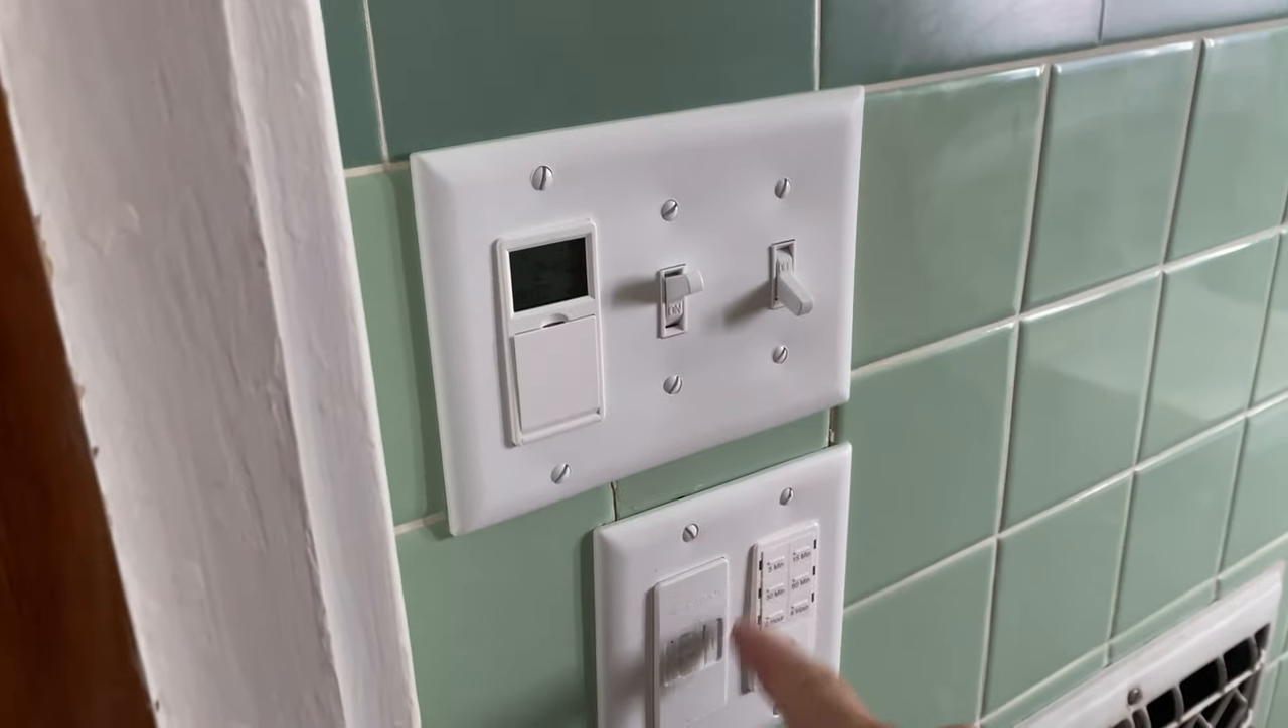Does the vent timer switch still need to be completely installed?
No.